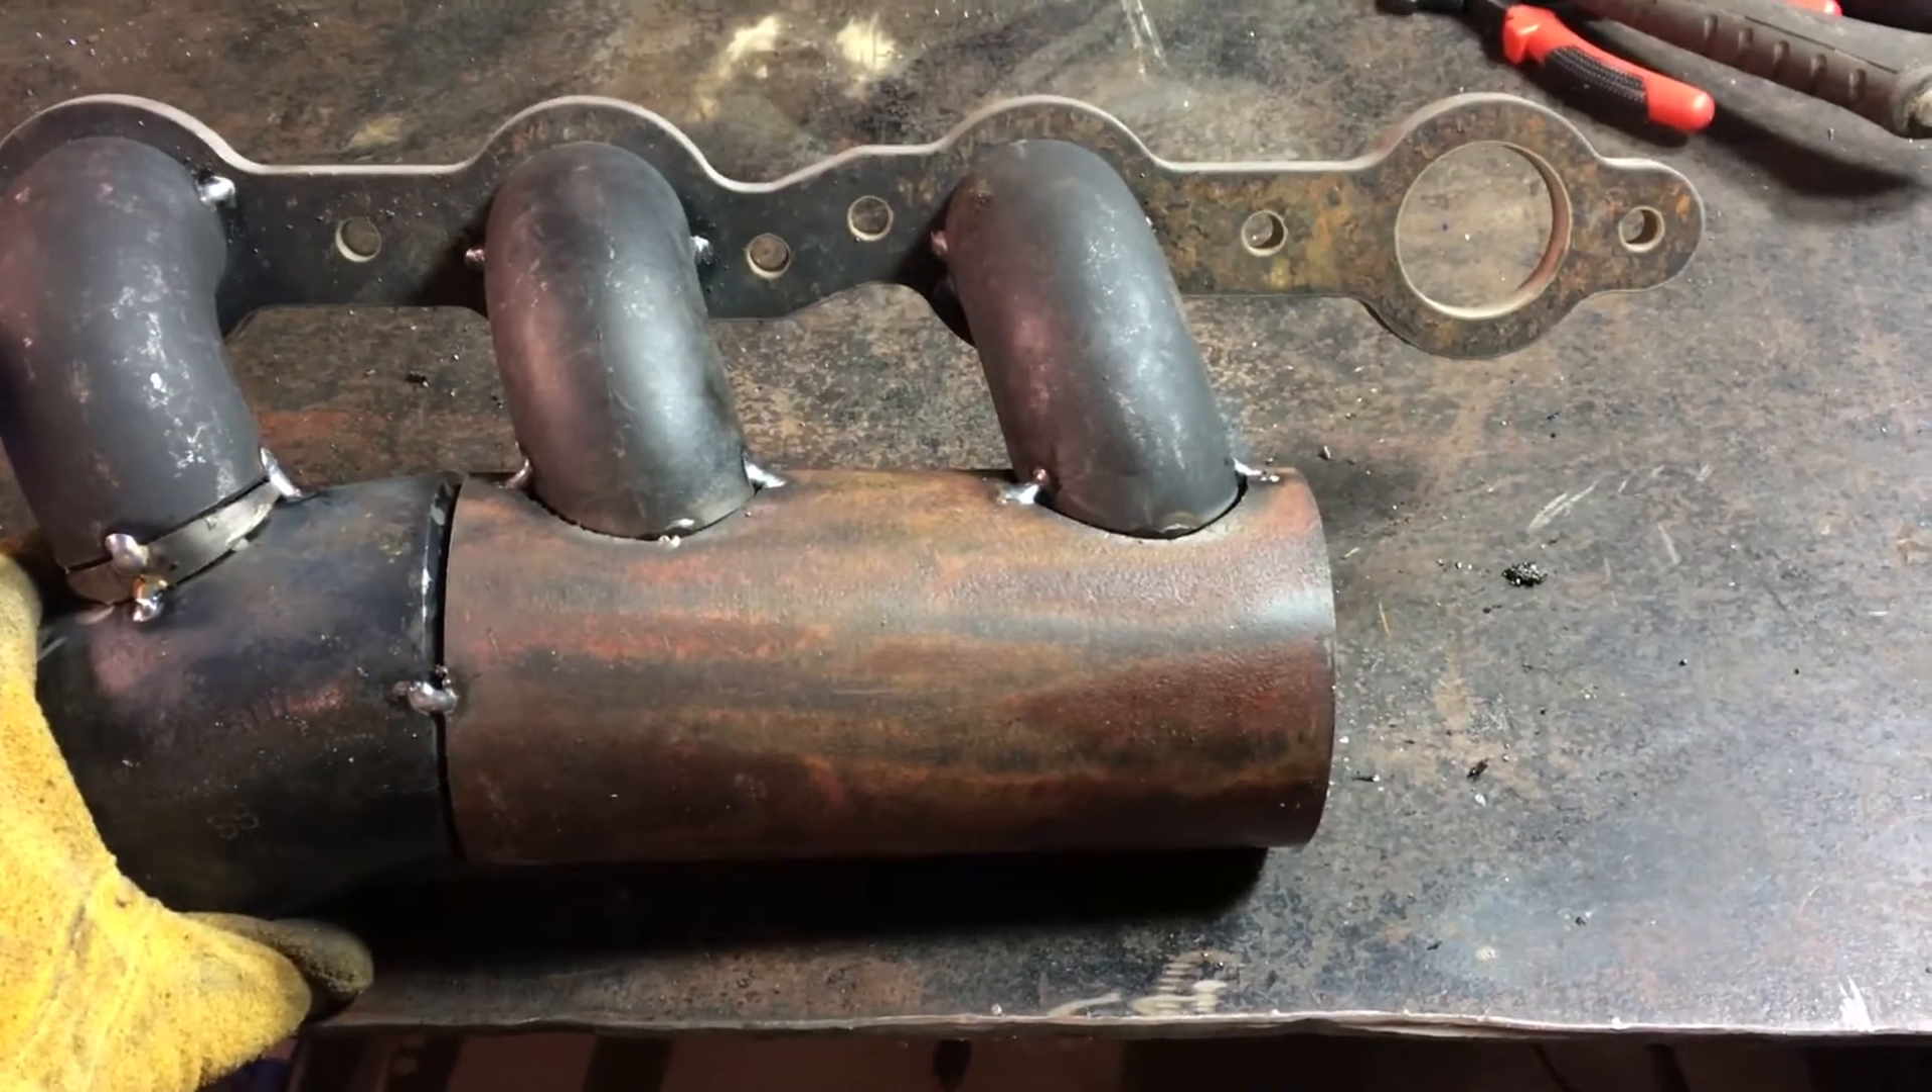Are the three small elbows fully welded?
No.